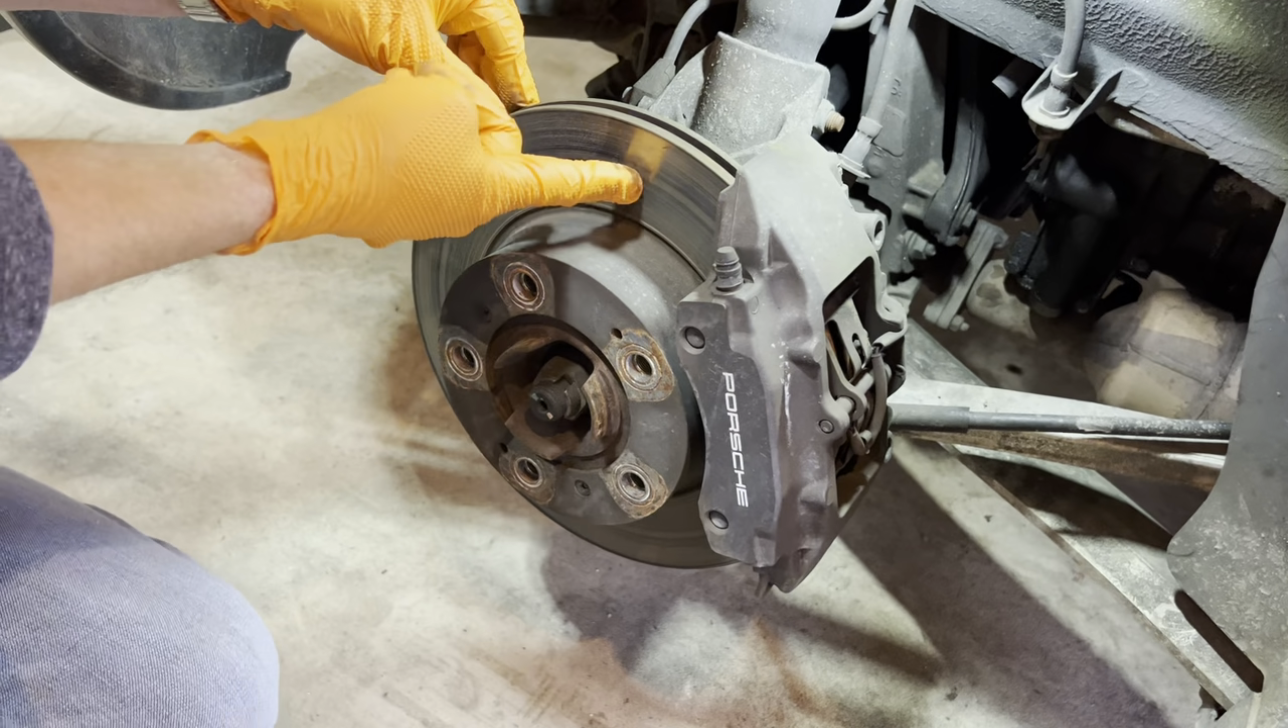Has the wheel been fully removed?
Yes.